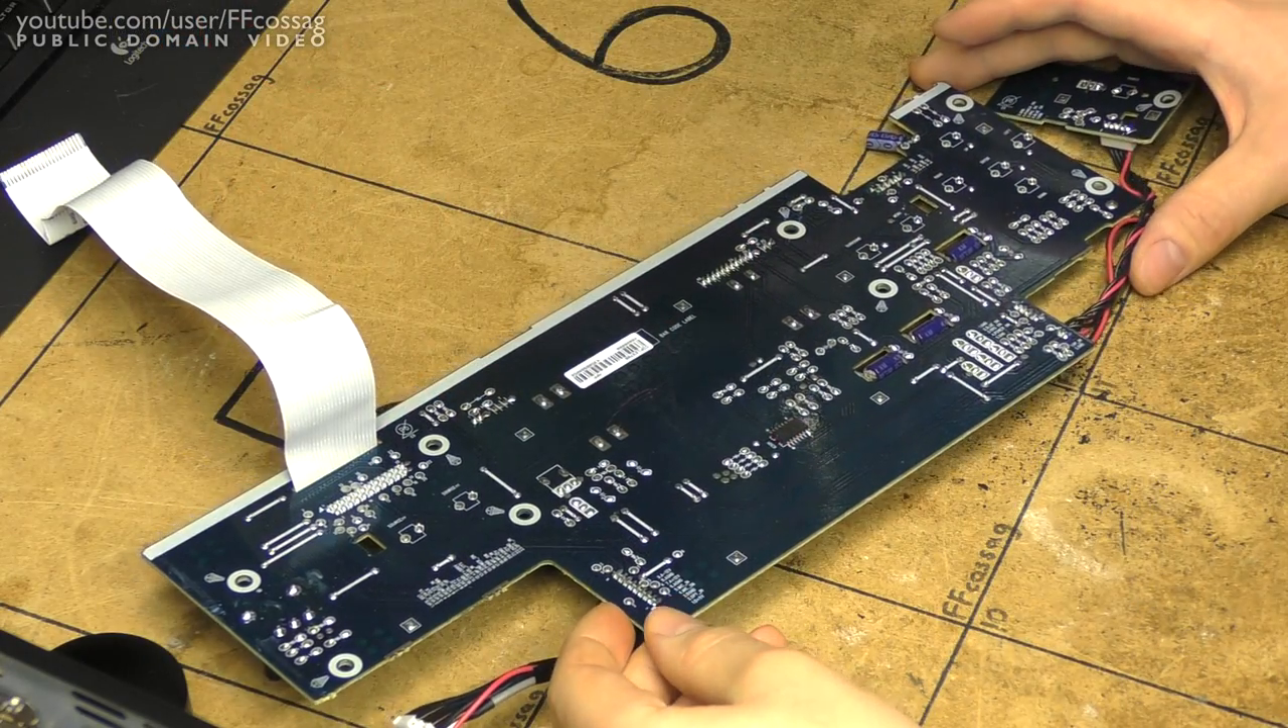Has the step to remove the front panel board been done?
Yes.